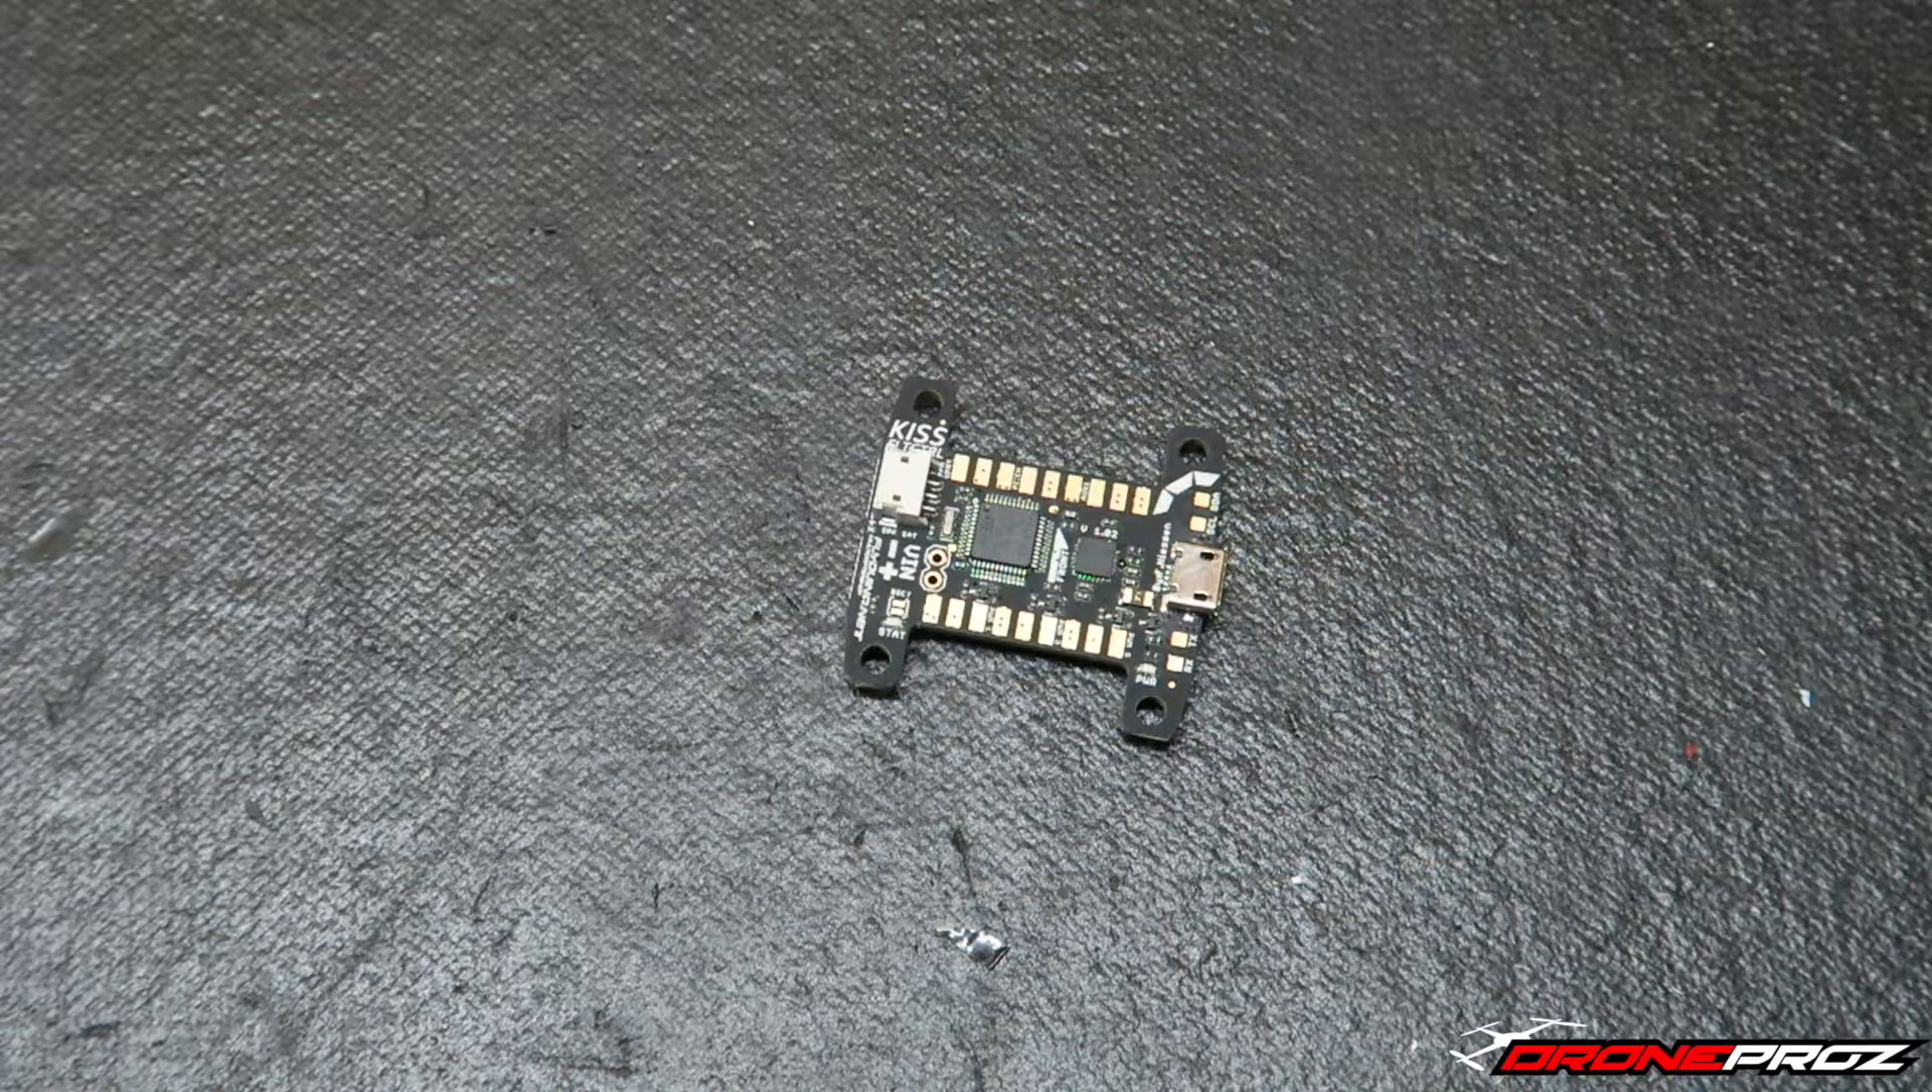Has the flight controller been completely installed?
No.